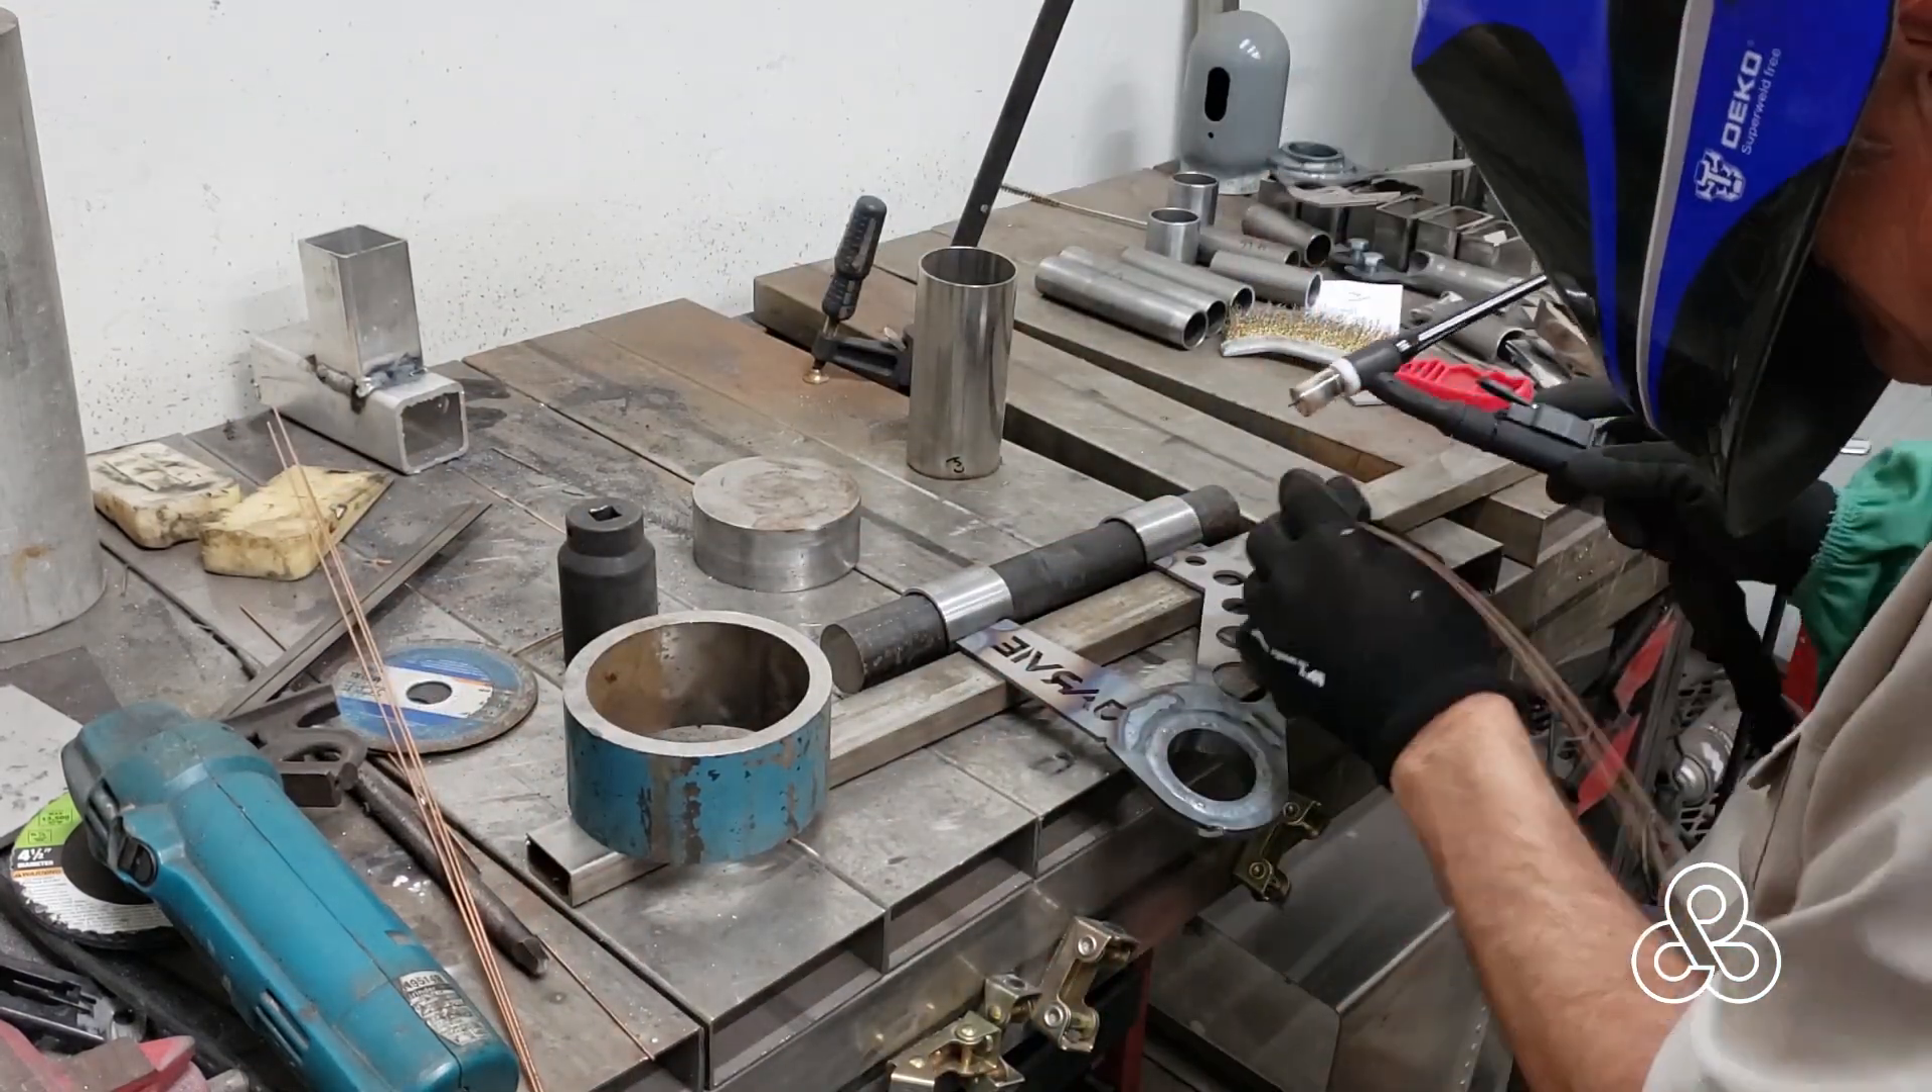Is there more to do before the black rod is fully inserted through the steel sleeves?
No.